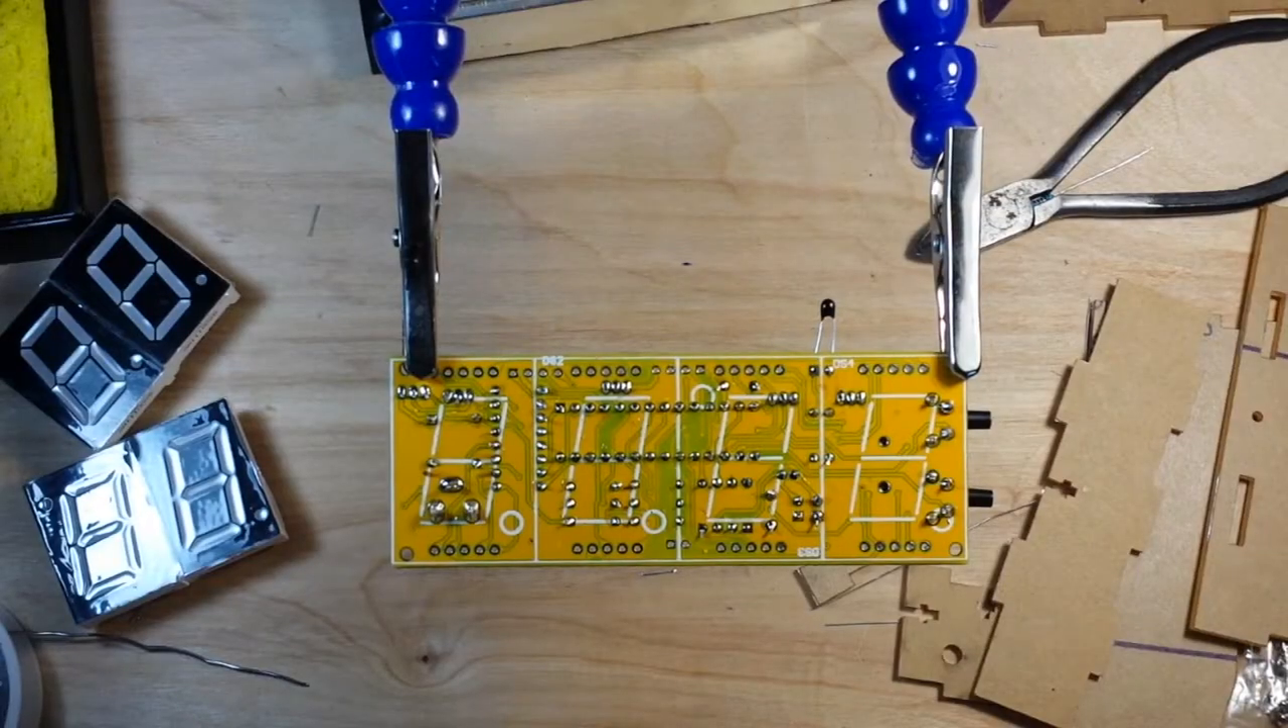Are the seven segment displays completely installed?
No.